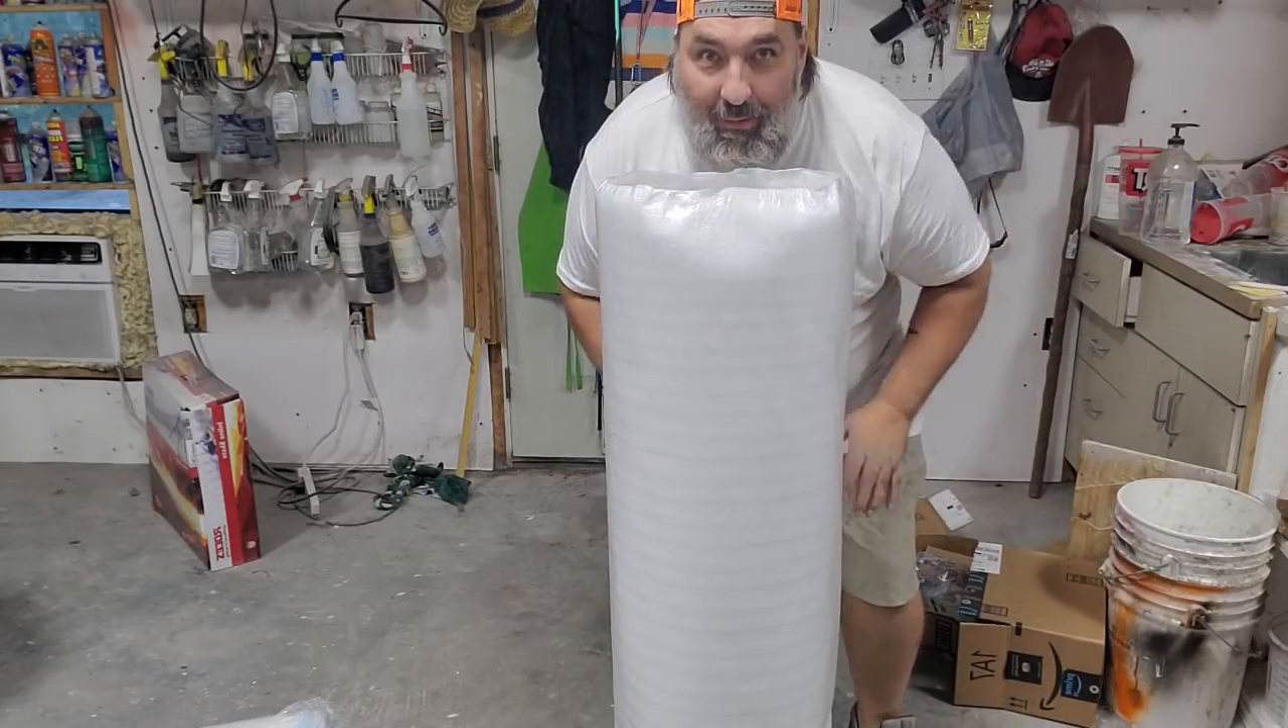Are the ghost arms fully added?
No.